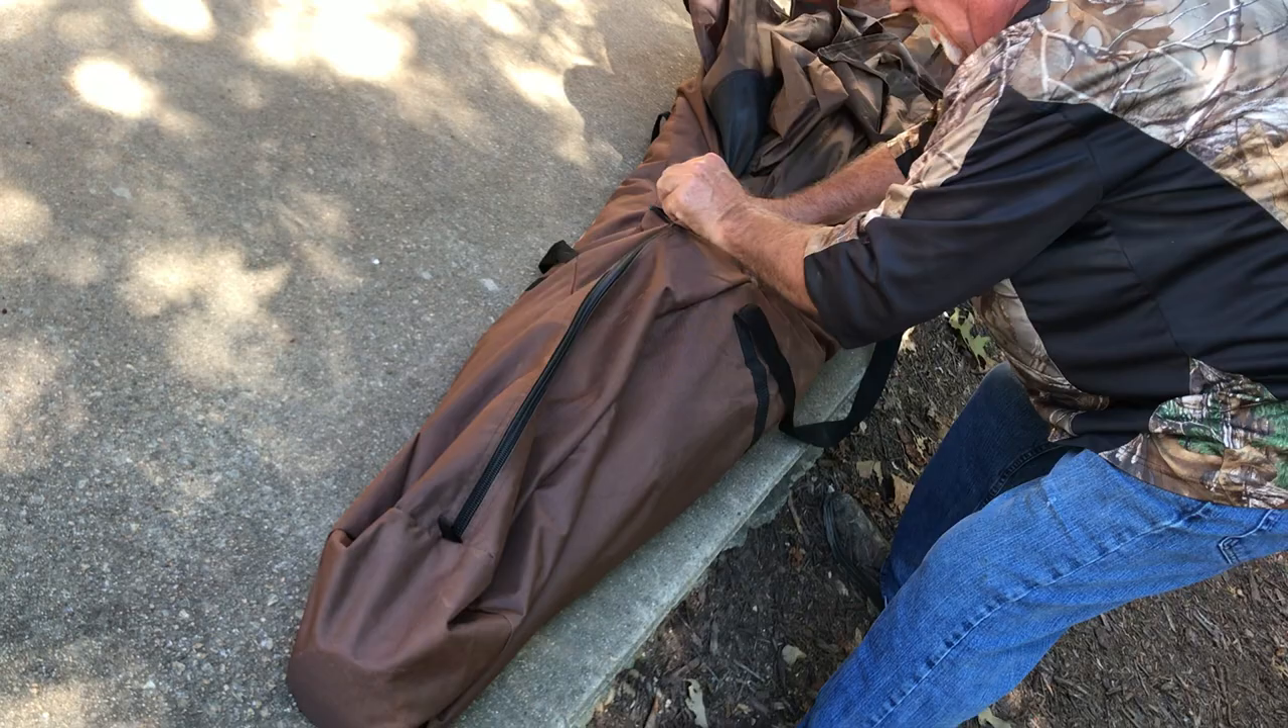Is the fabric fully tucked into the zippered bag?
No.